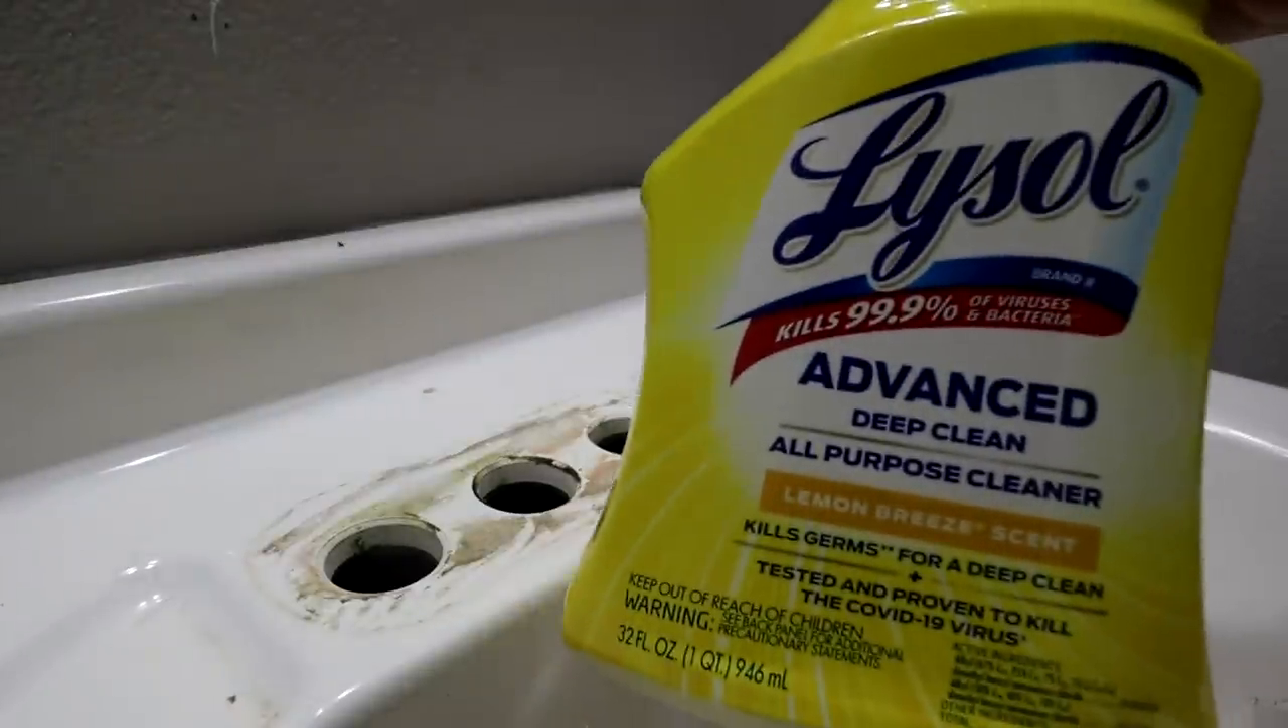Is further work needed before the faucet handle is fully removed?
No.